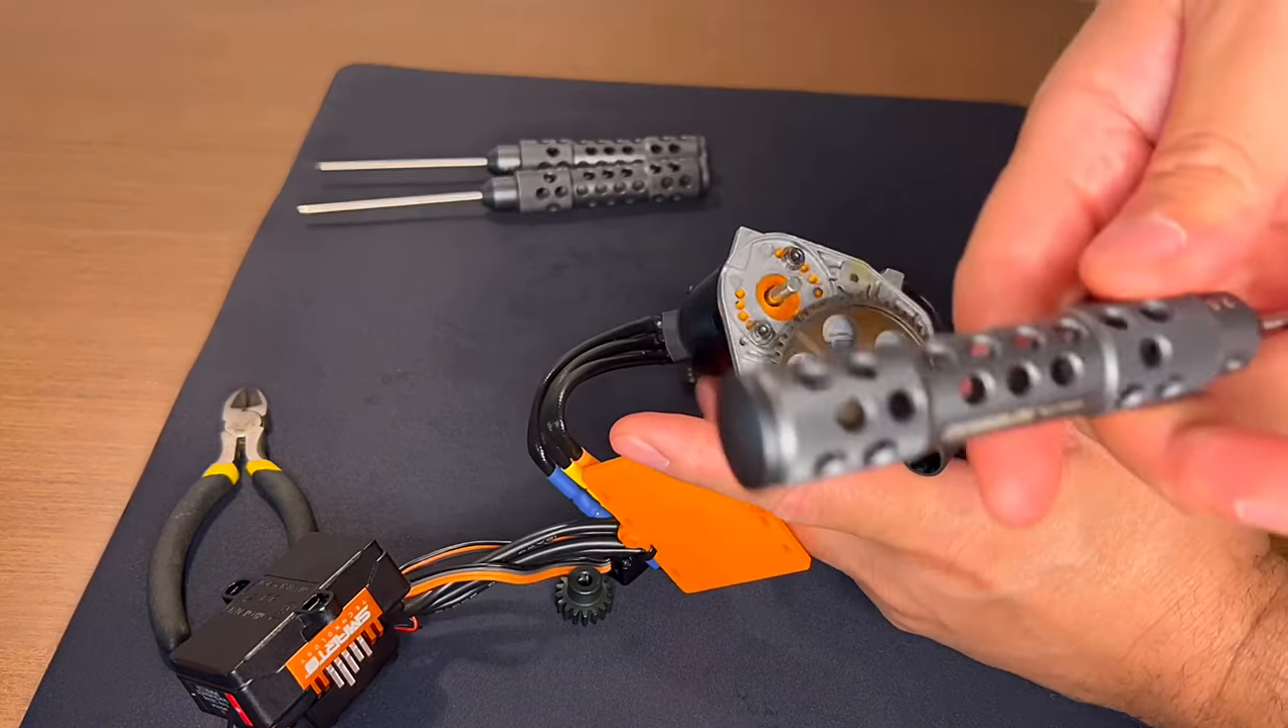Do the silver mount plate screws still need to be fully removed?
Yes.